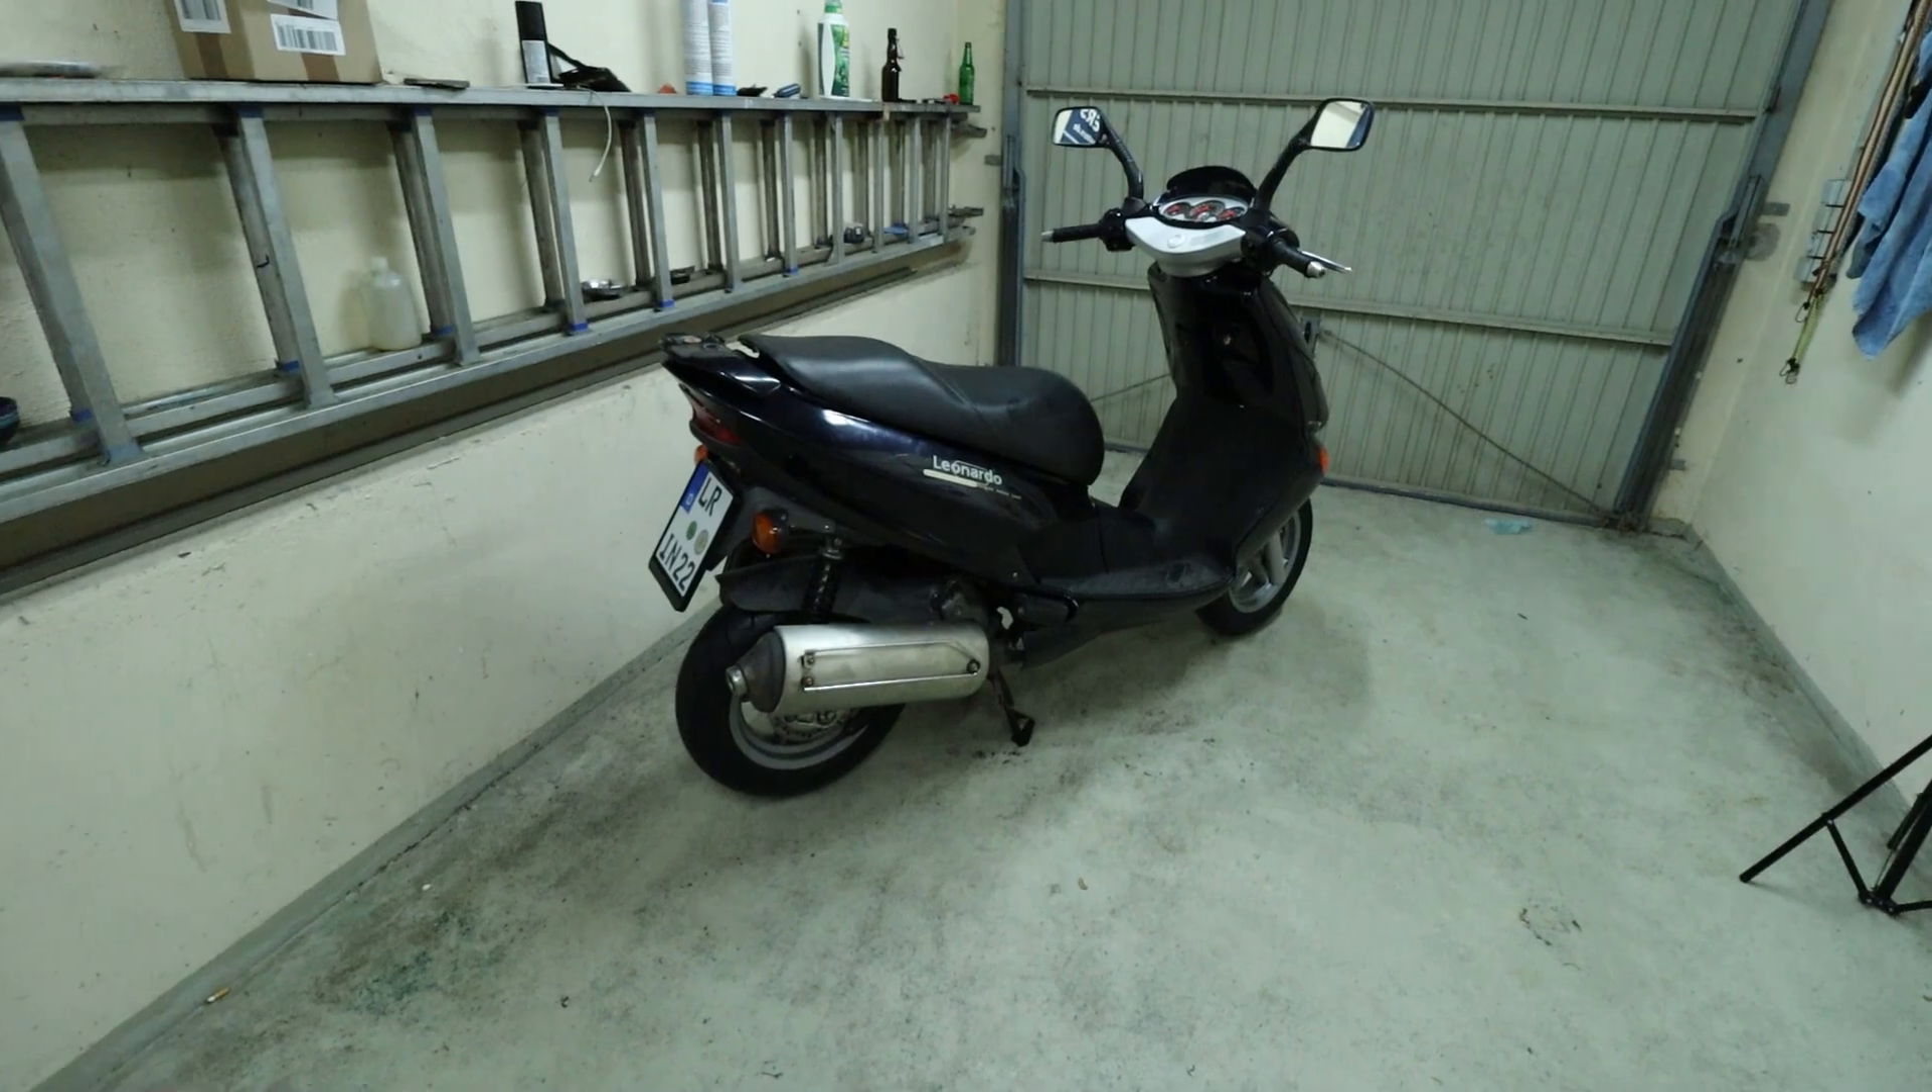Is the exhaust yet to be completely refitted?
No.